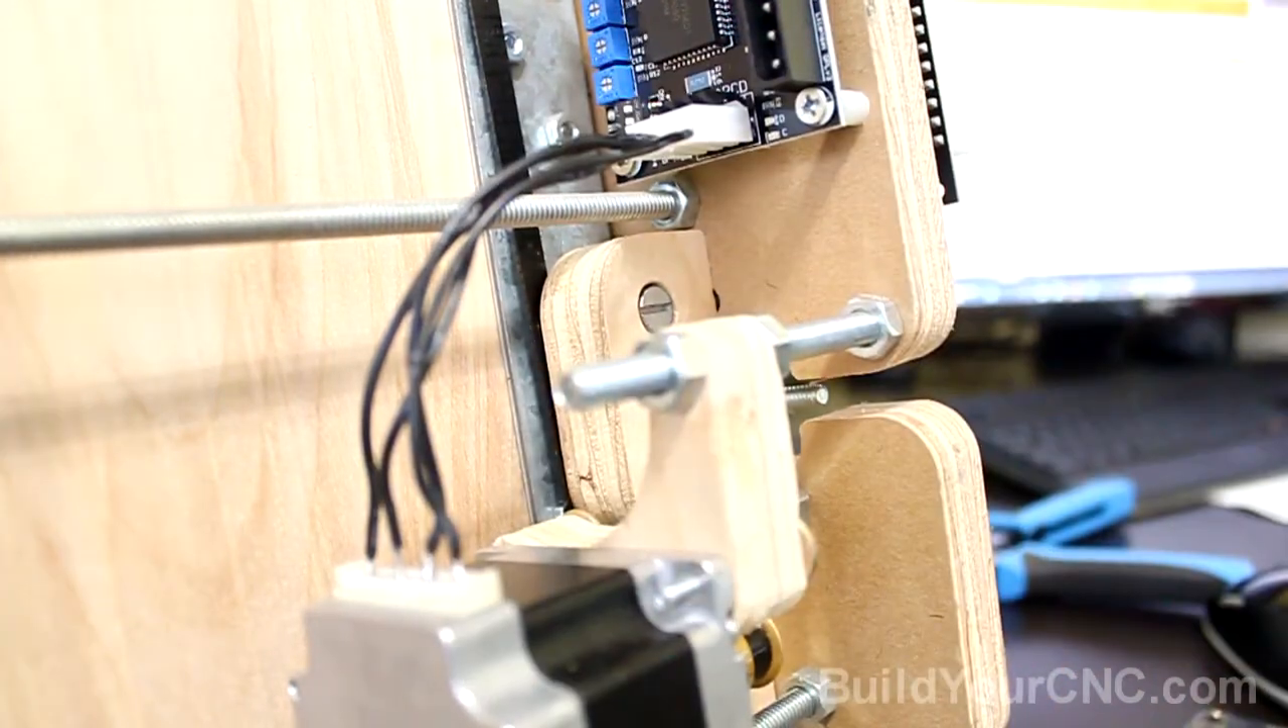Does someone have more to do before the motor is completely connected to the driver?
No.